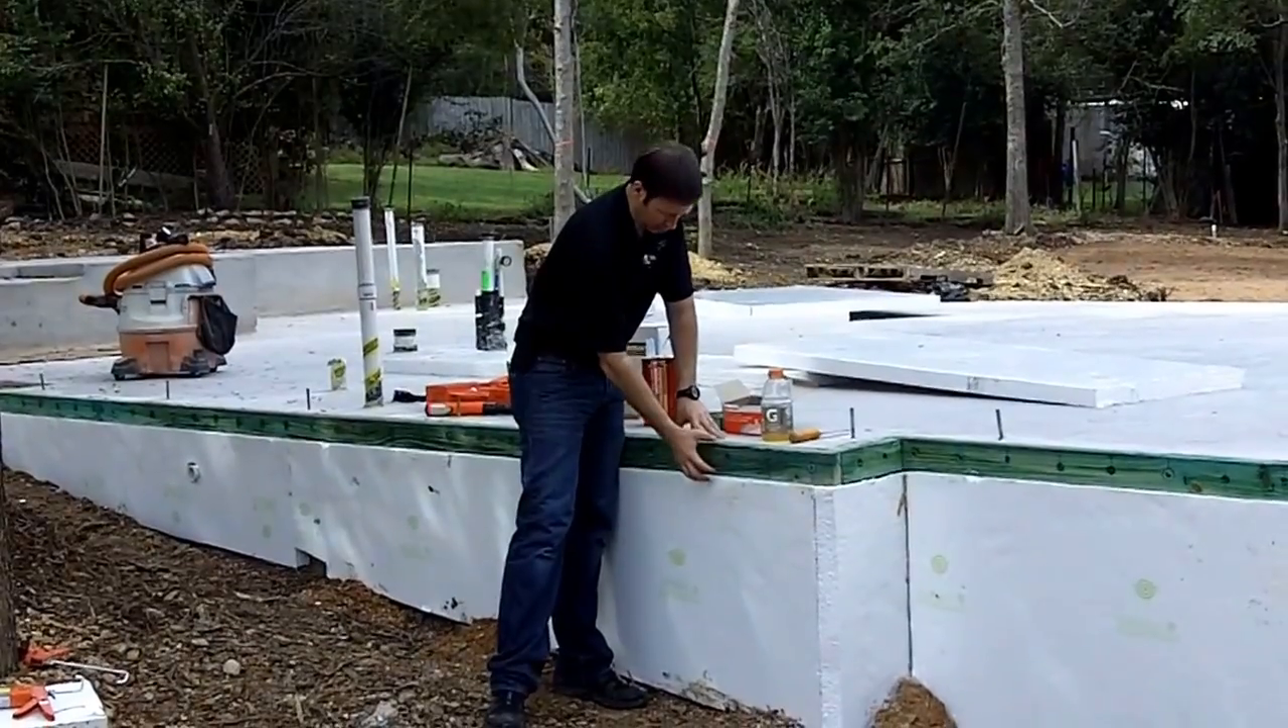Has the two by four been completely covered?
No.